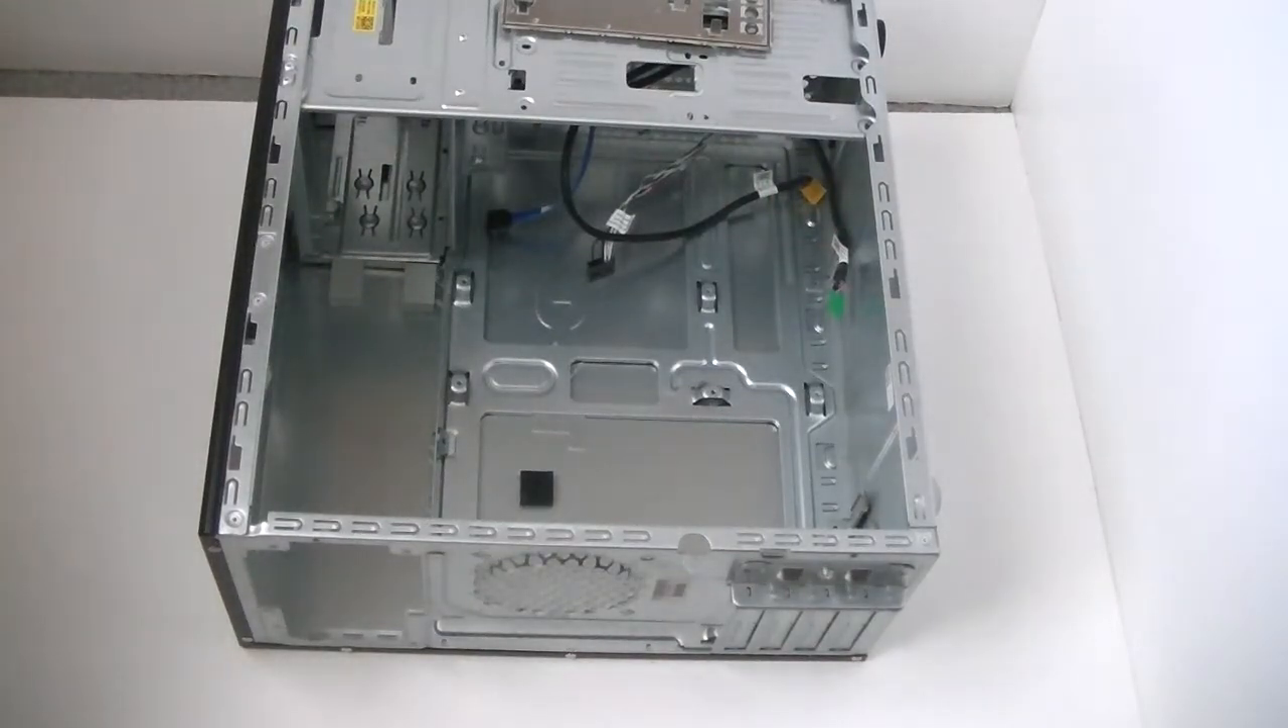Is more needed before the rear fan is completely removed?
No.